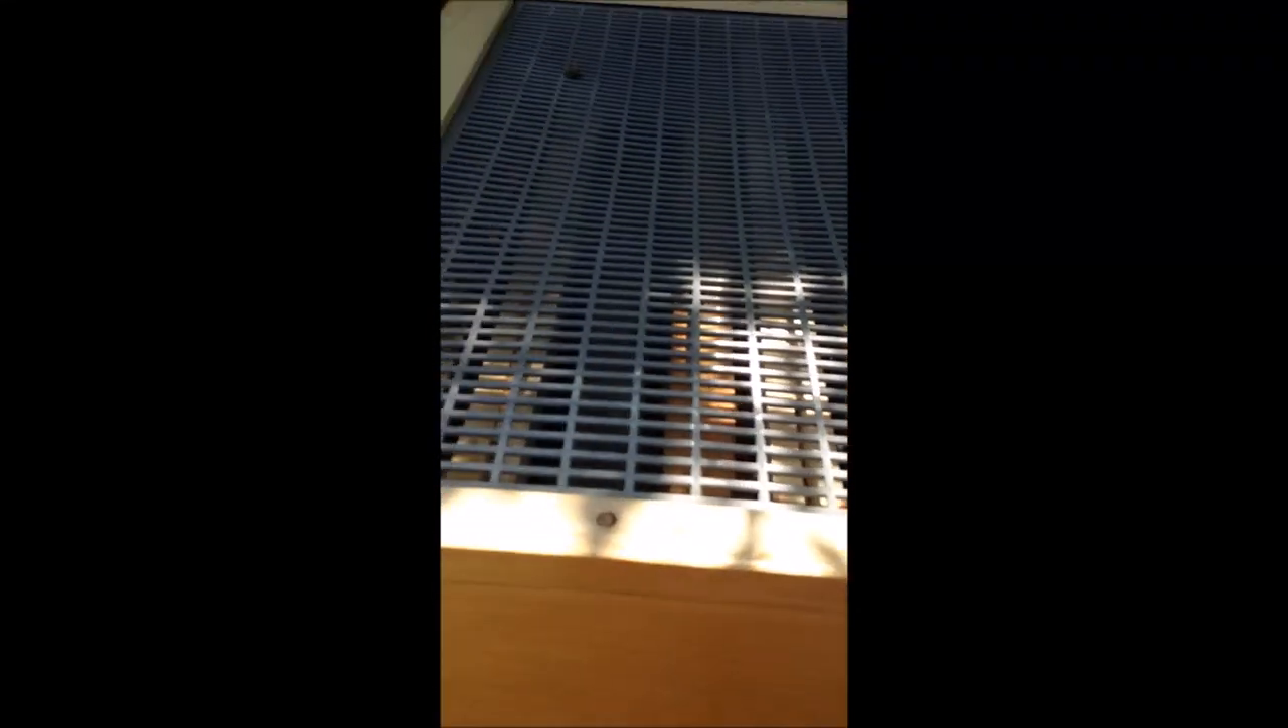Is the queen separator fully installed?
Yes.